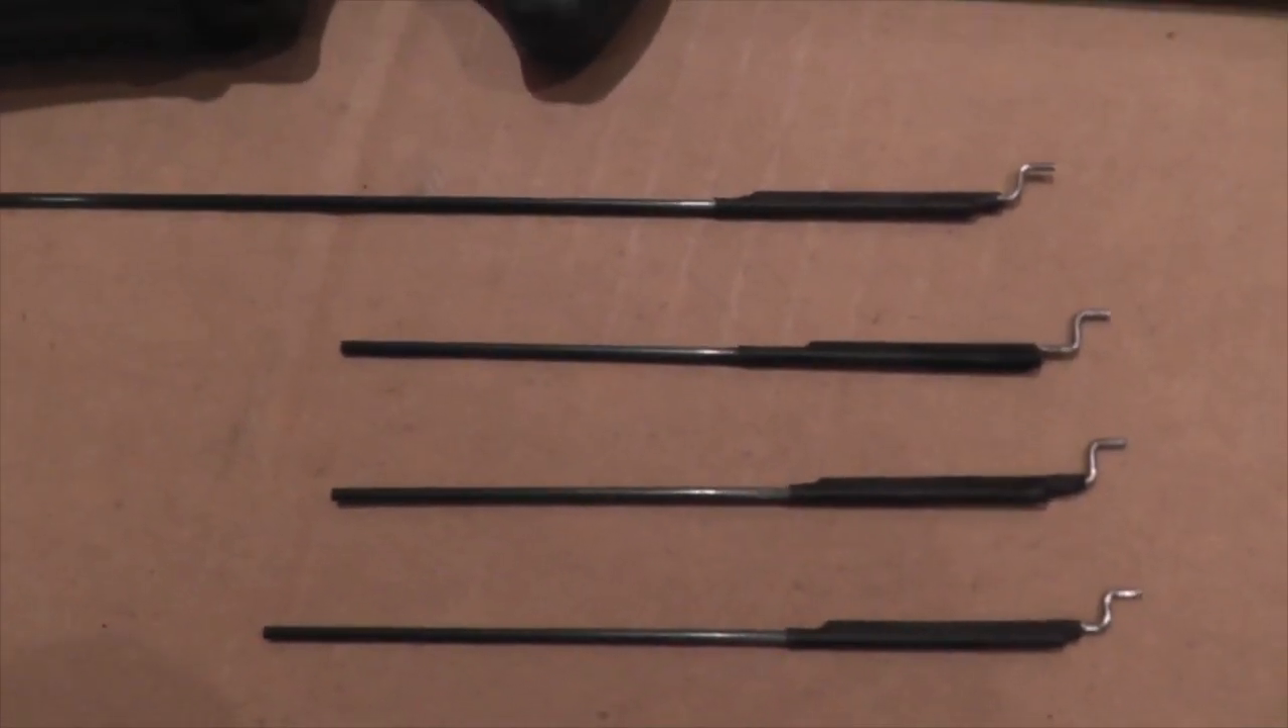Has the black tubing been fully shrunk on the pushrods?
Yes.